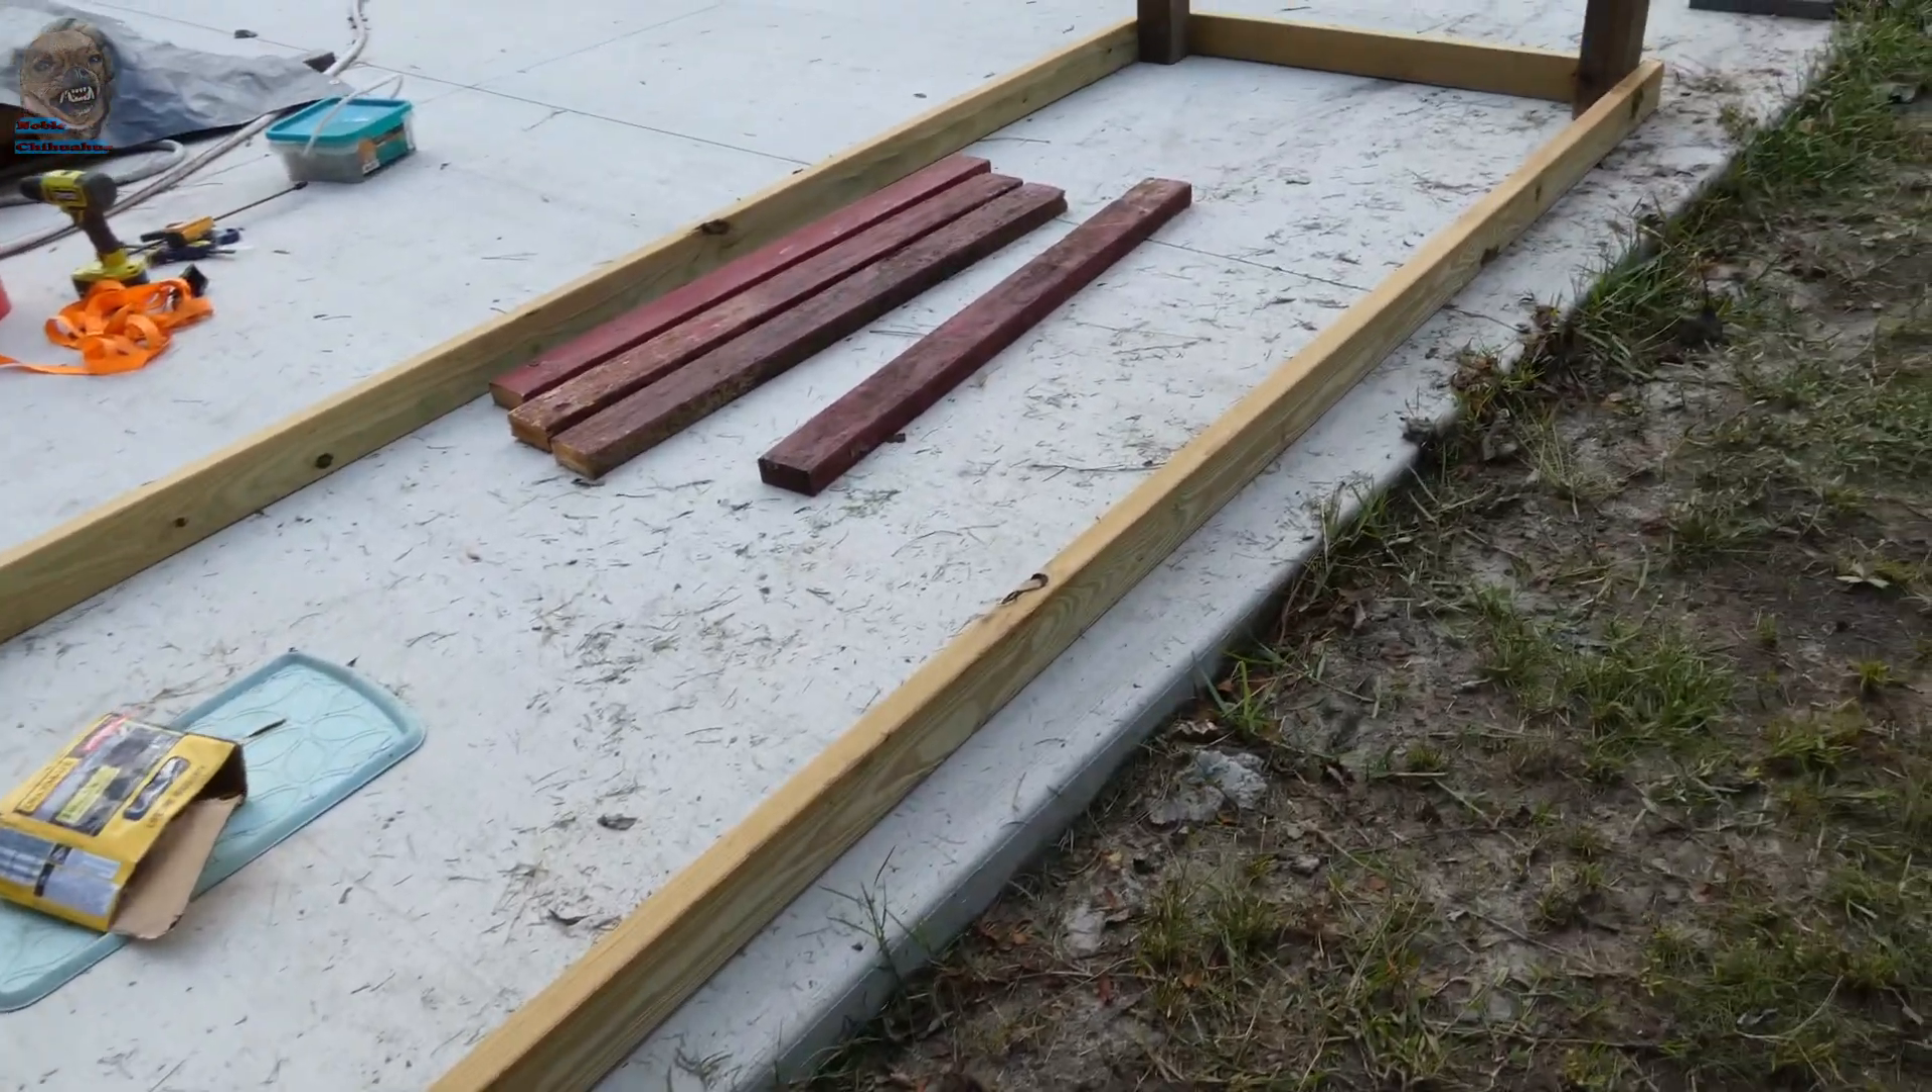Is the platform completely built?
No.